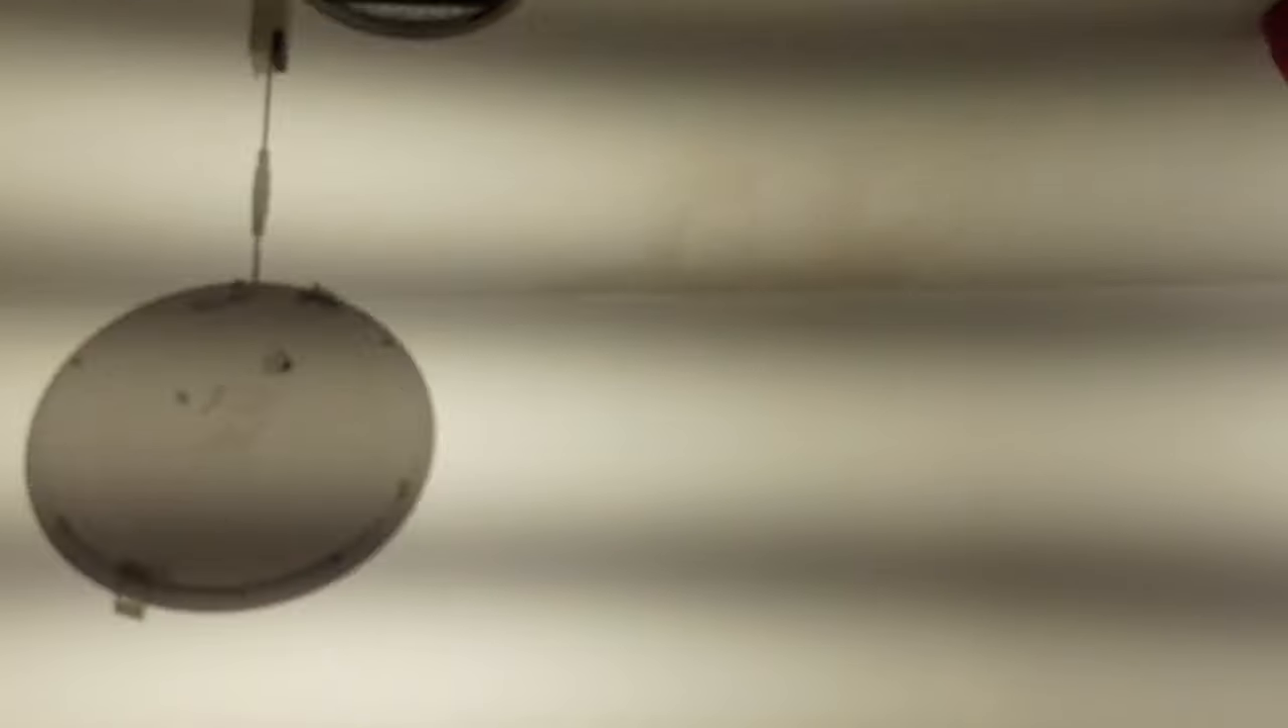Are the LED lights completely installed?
No.